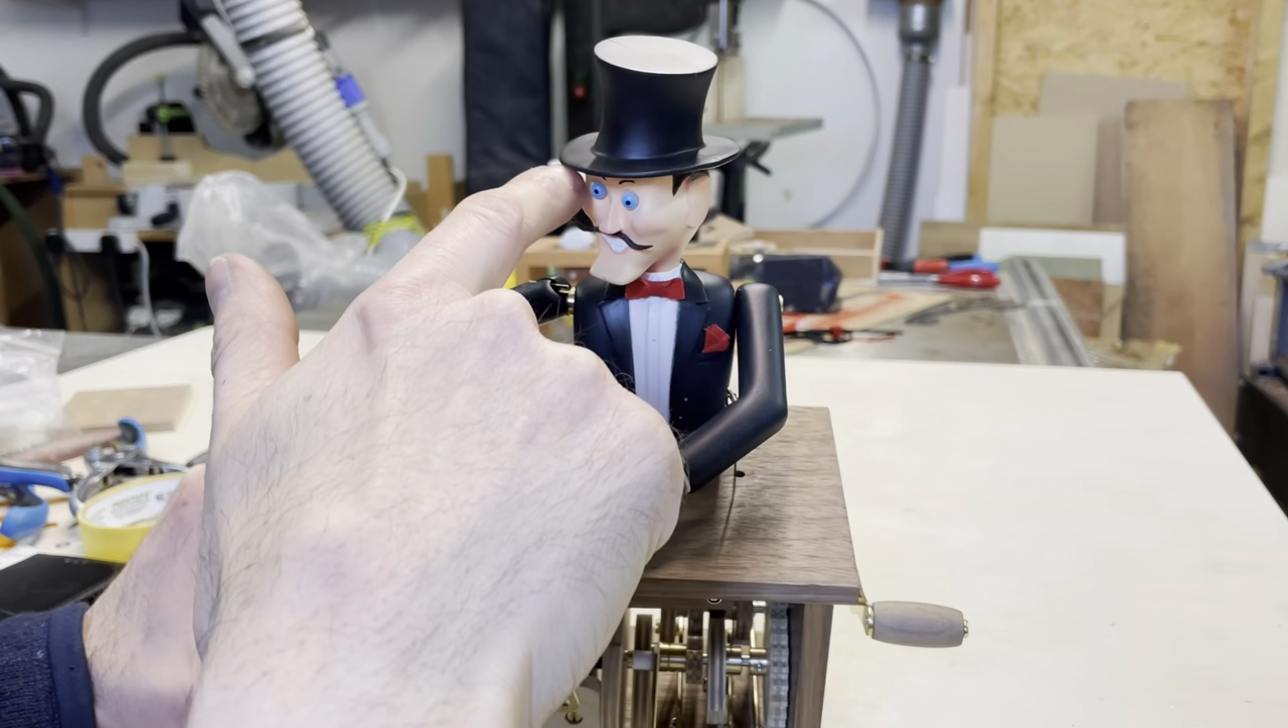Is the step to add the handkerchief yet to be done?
No.